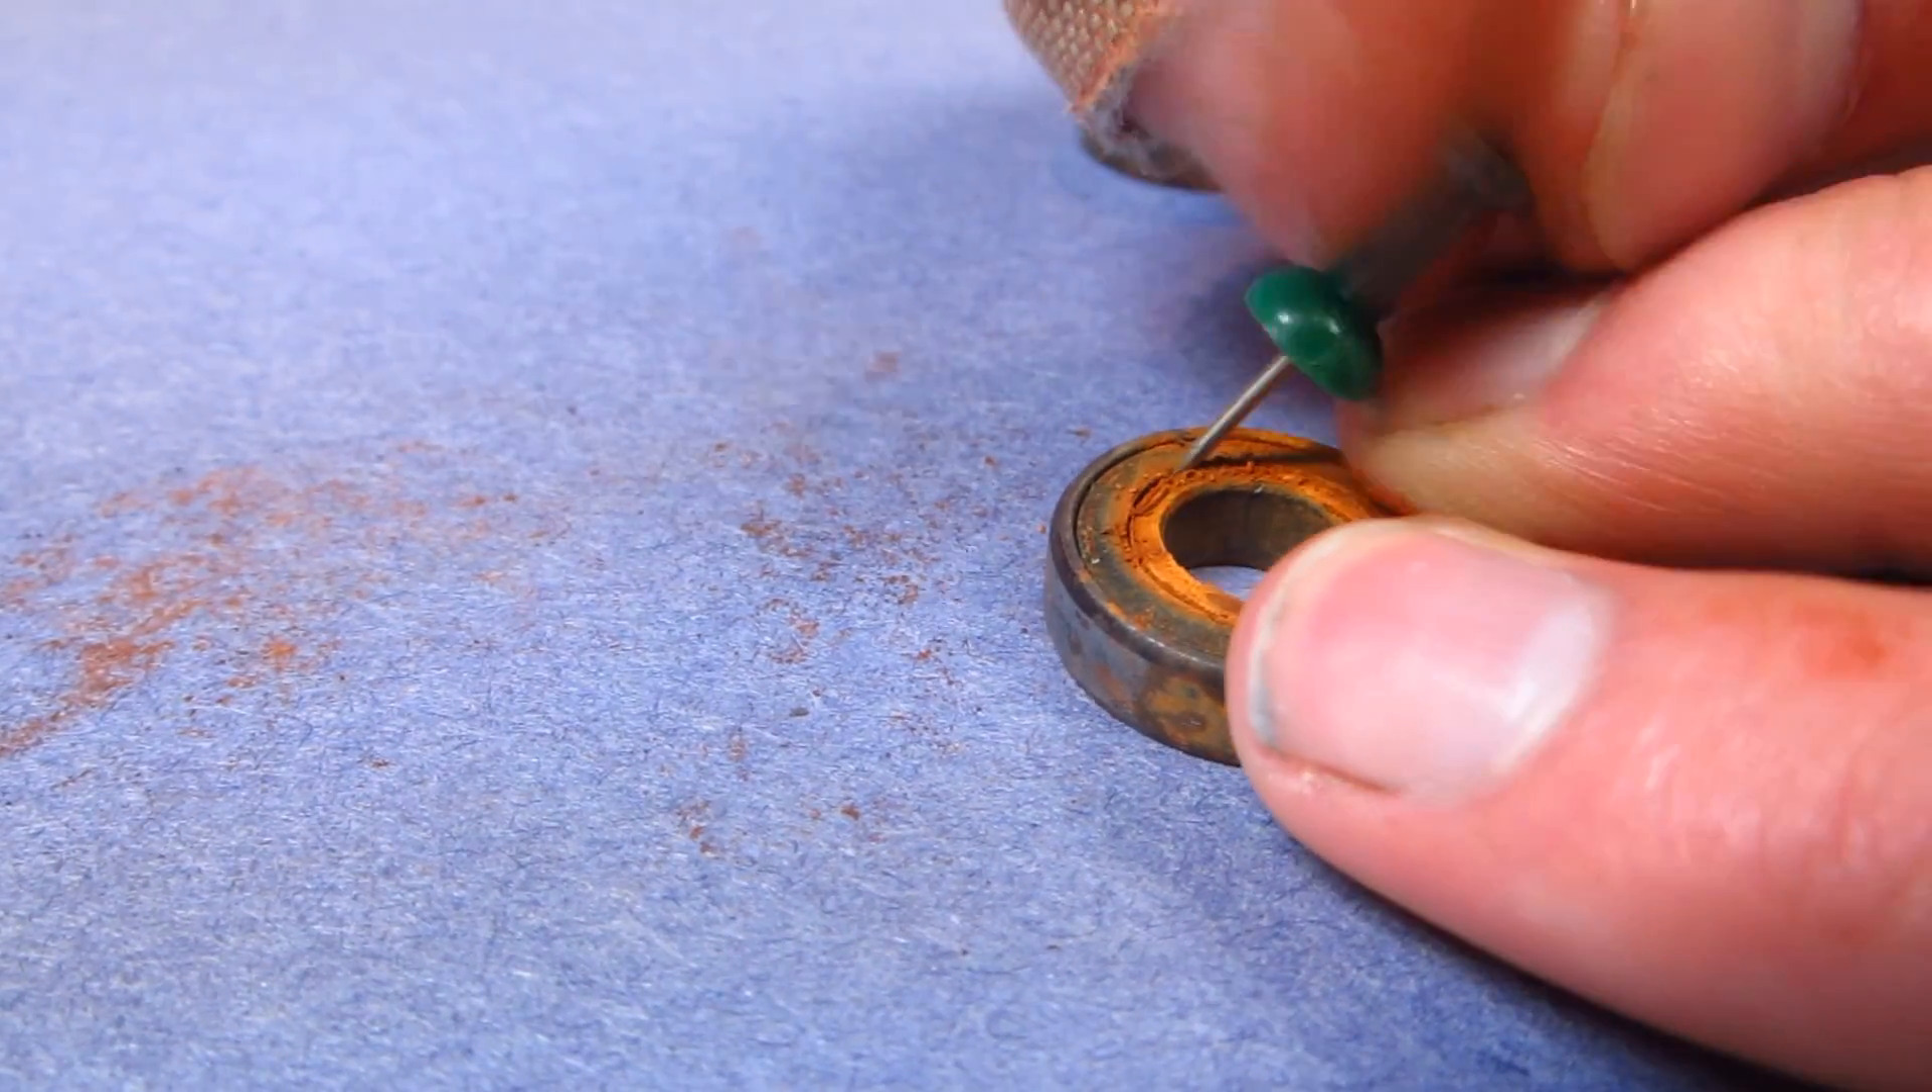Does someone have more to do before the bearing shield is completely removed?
Yes.